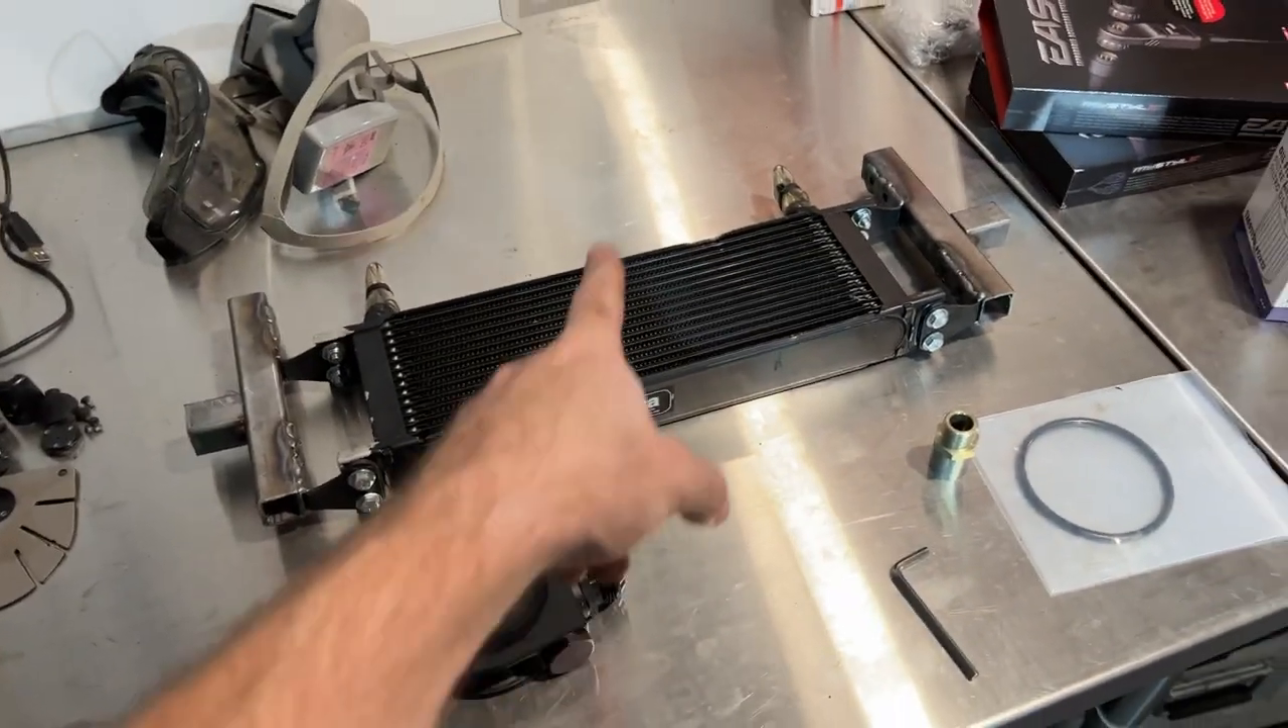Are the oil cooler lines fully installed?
No.